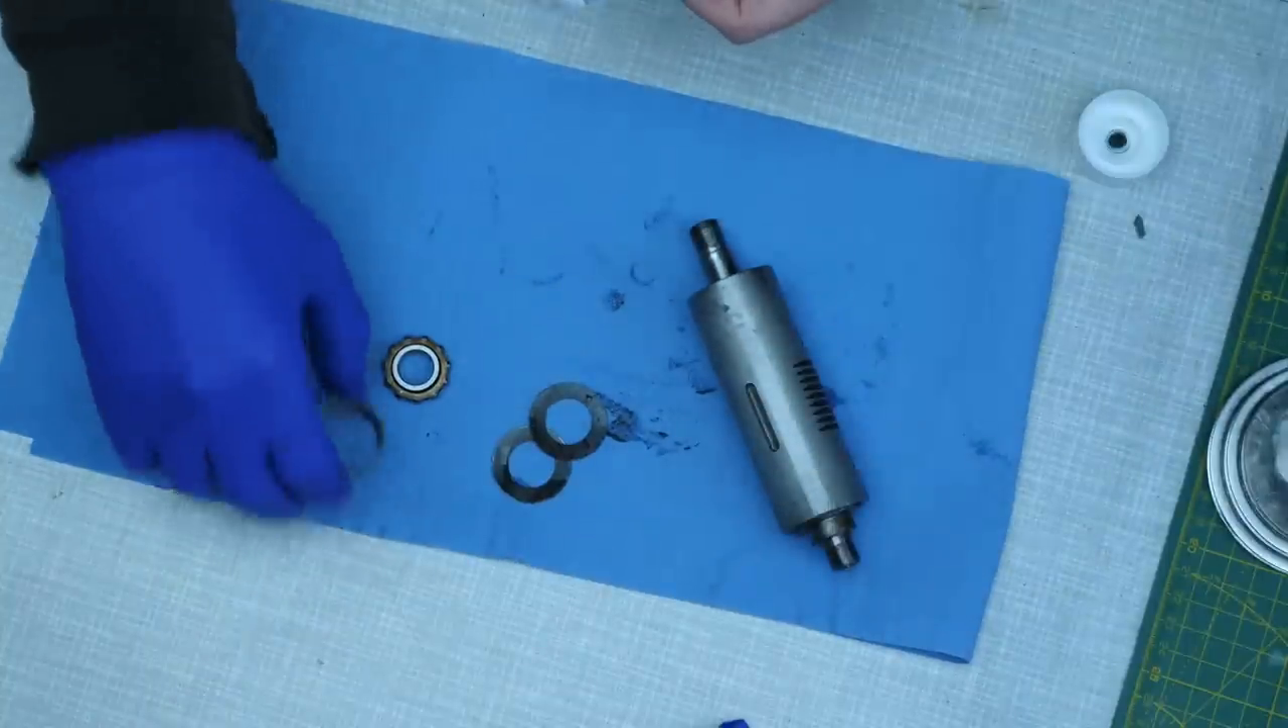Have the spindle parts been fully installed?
No.